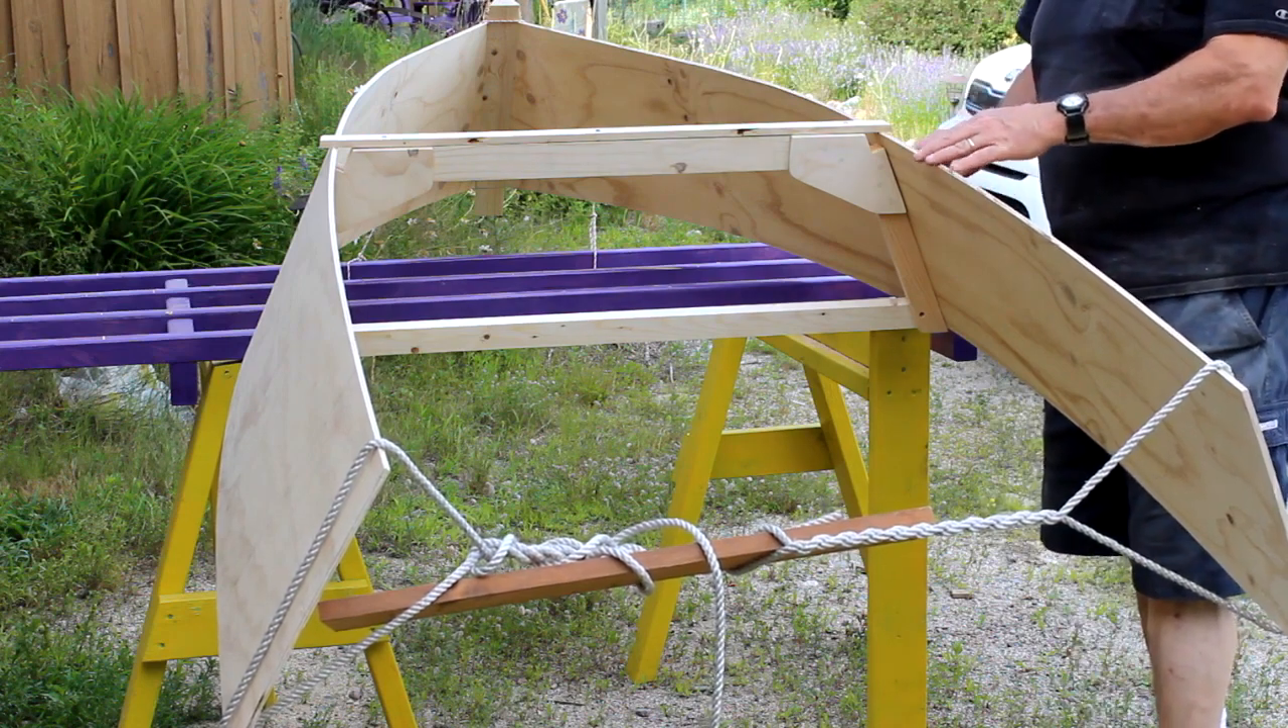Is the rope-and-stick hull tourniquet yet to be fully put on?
No.